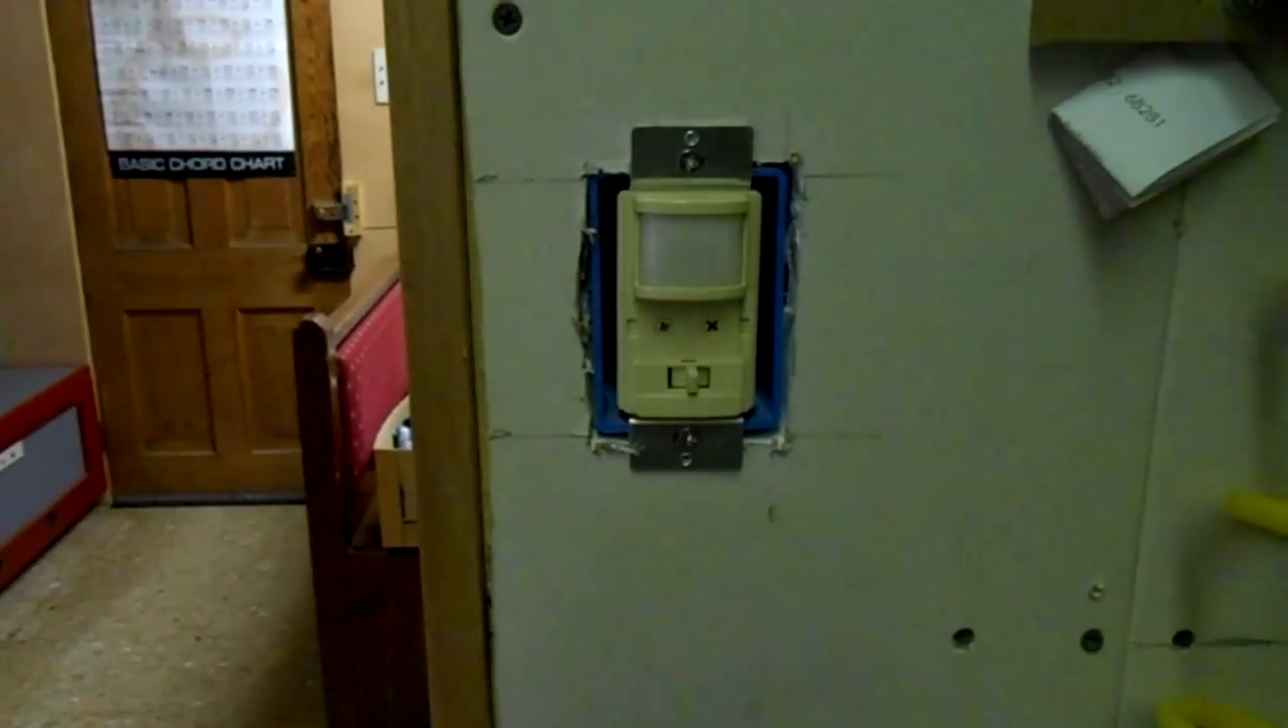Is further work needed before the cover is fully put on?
Yes.